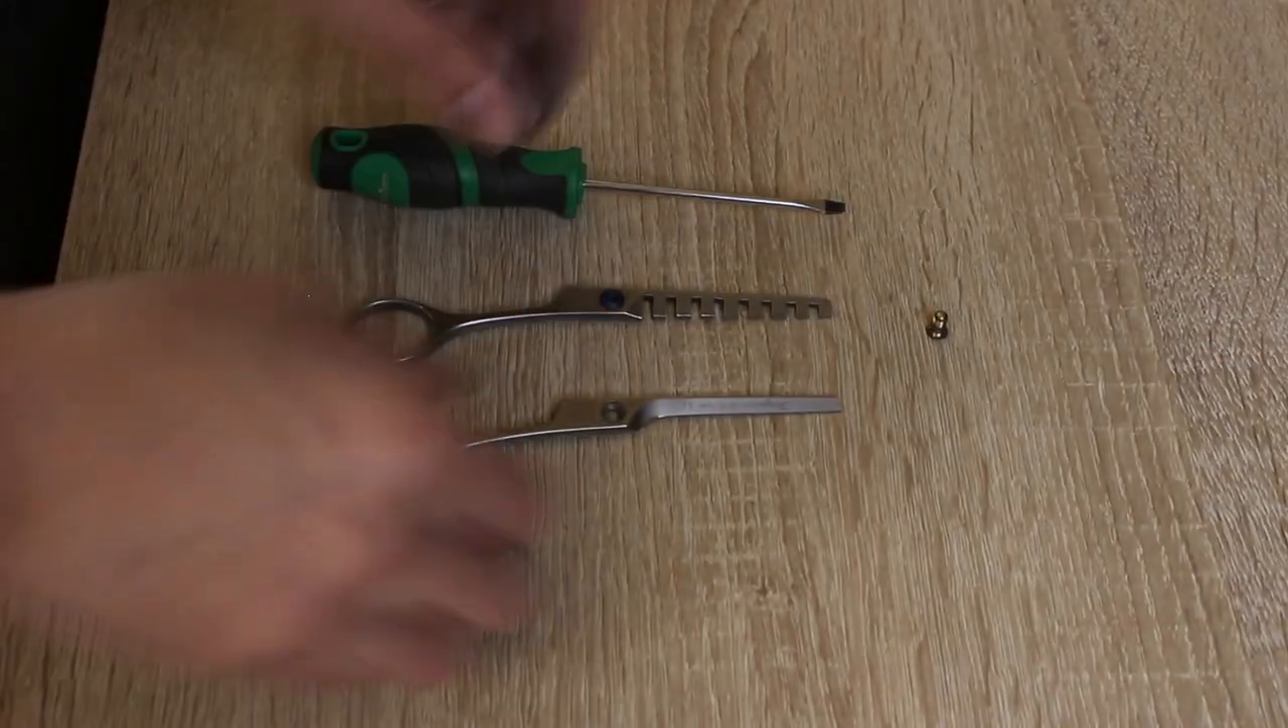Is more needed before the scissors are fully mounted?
Yes.